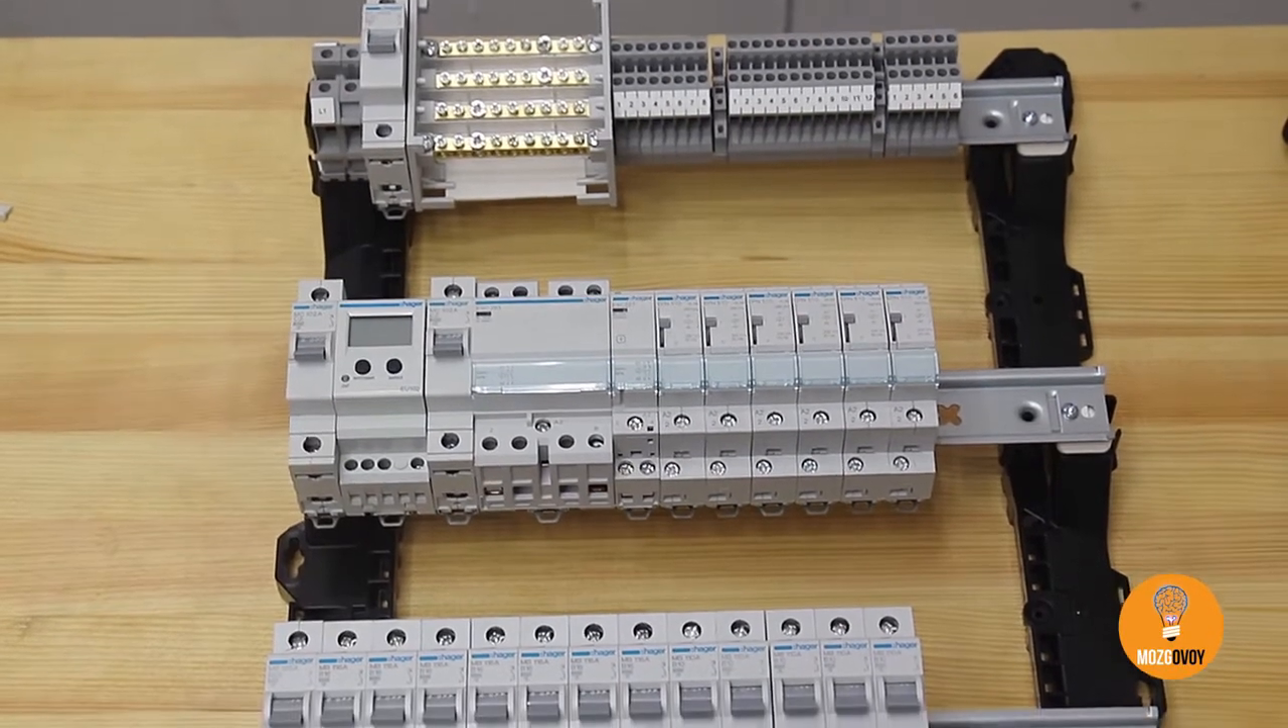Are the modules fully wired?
No.